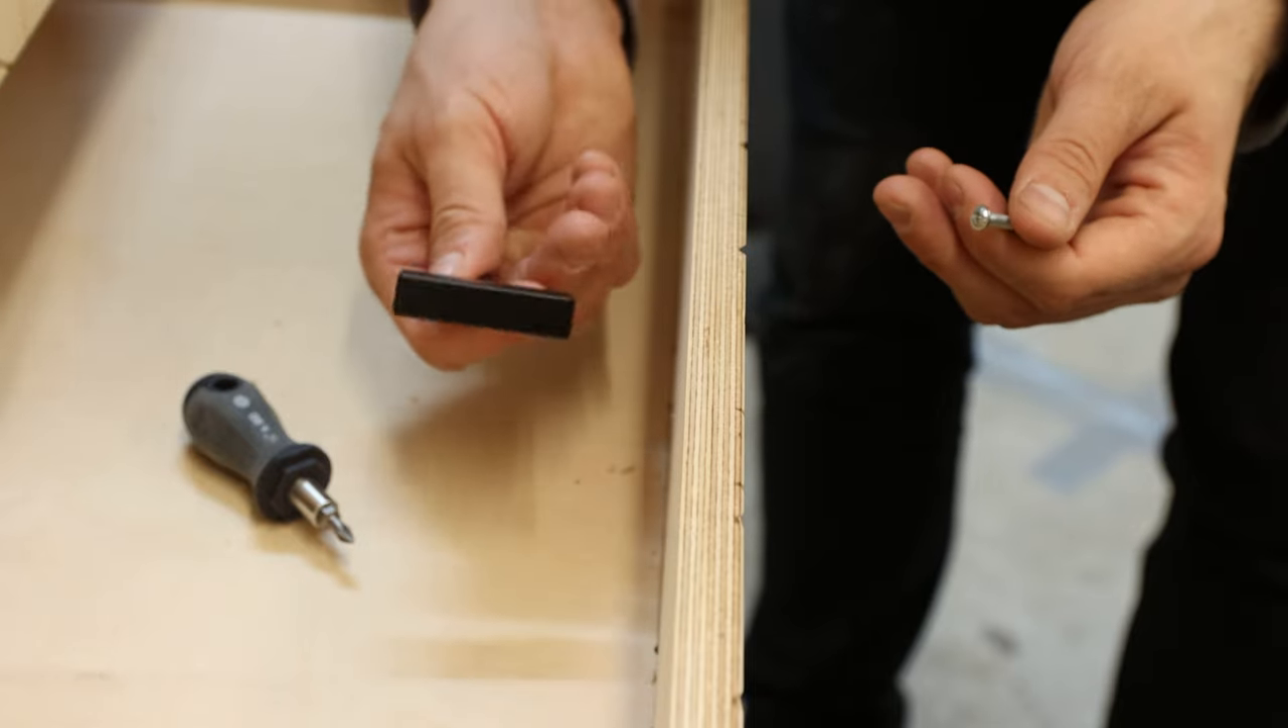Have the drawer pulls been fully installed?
No.